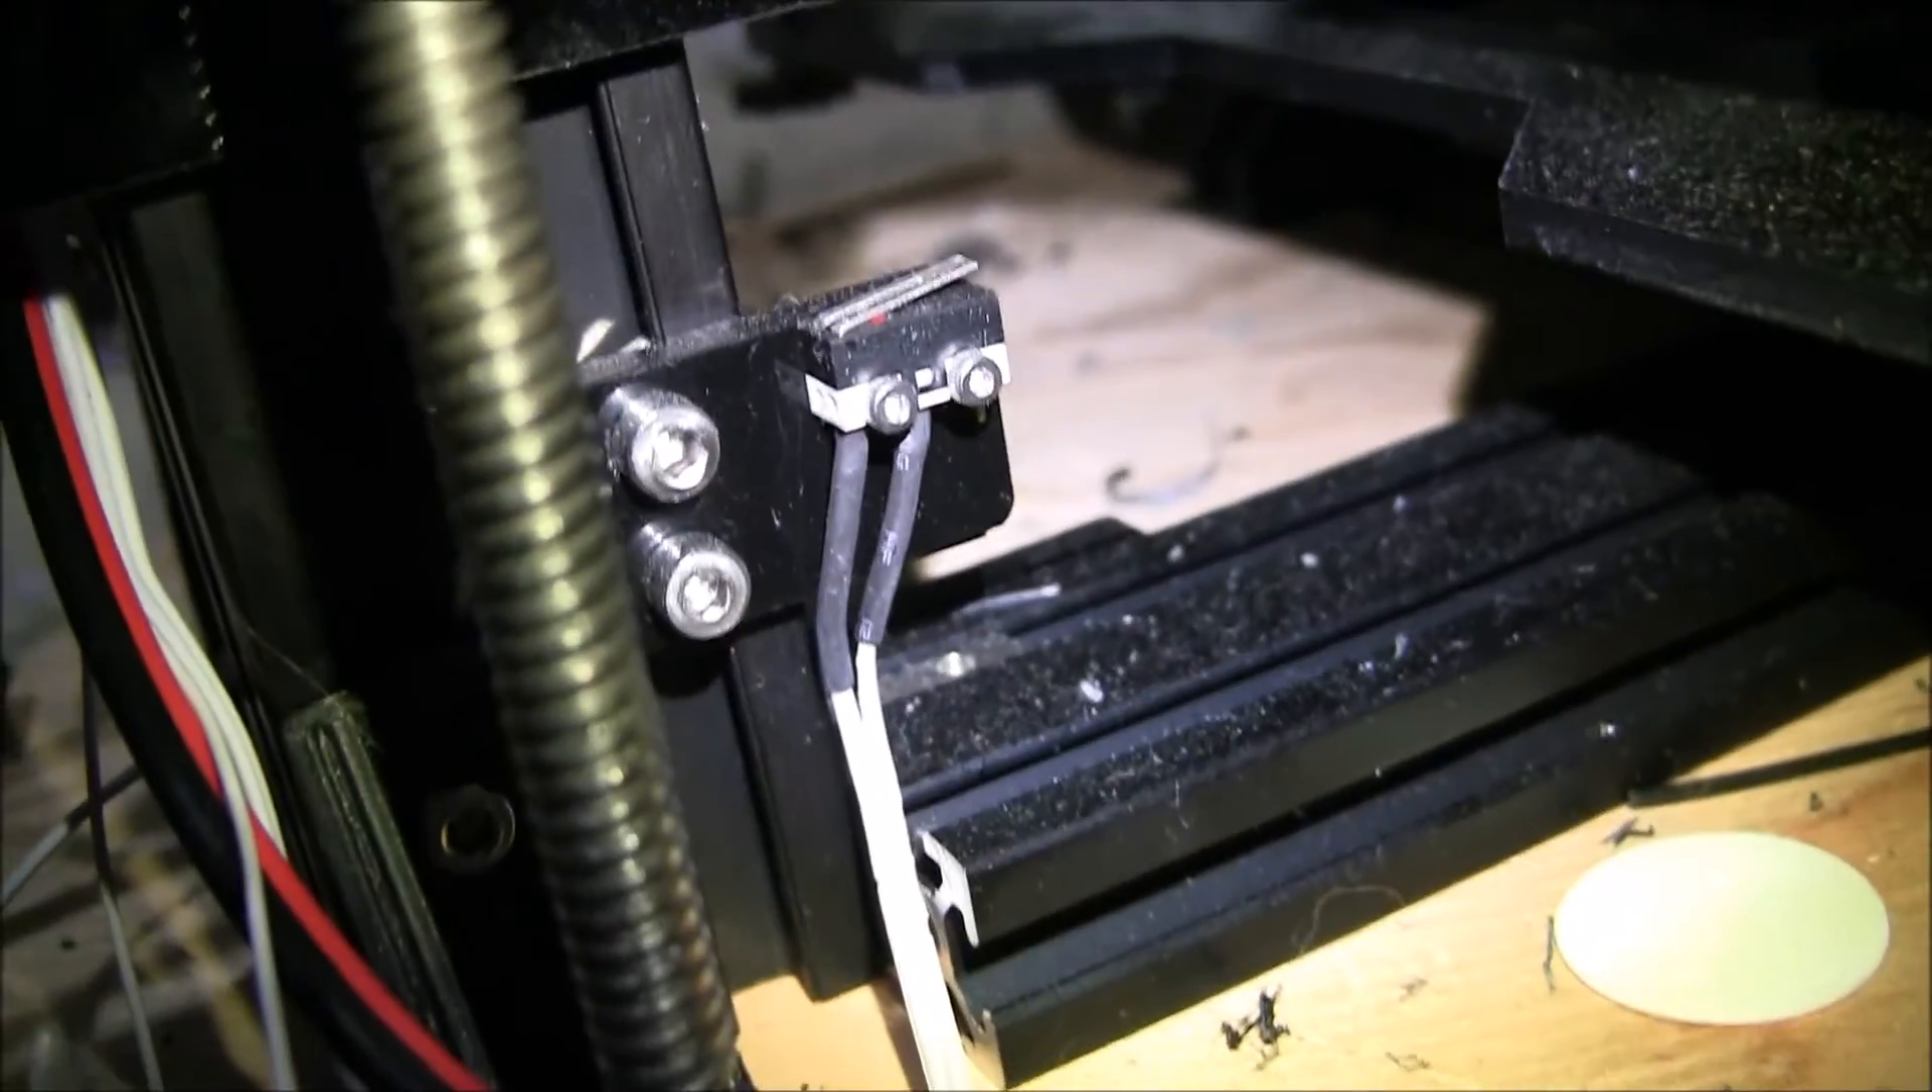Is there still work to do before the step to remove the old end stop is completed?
Yes.